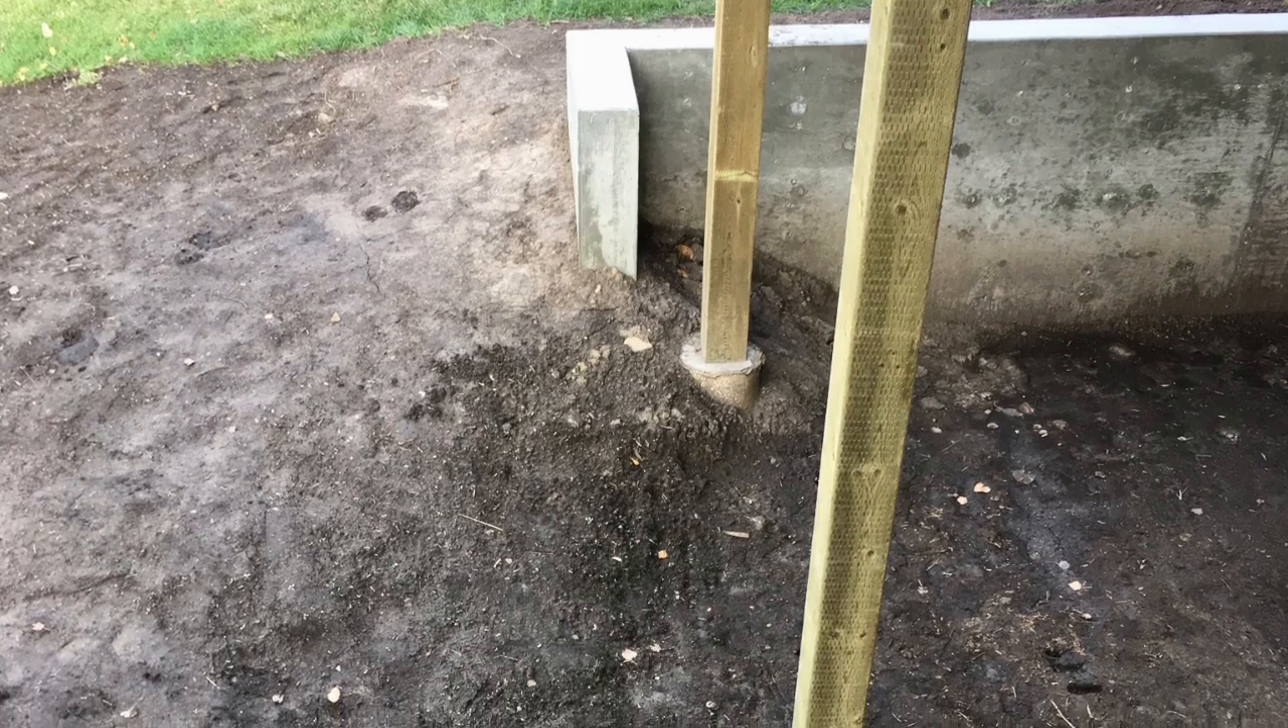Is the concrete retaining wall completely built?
Yes.